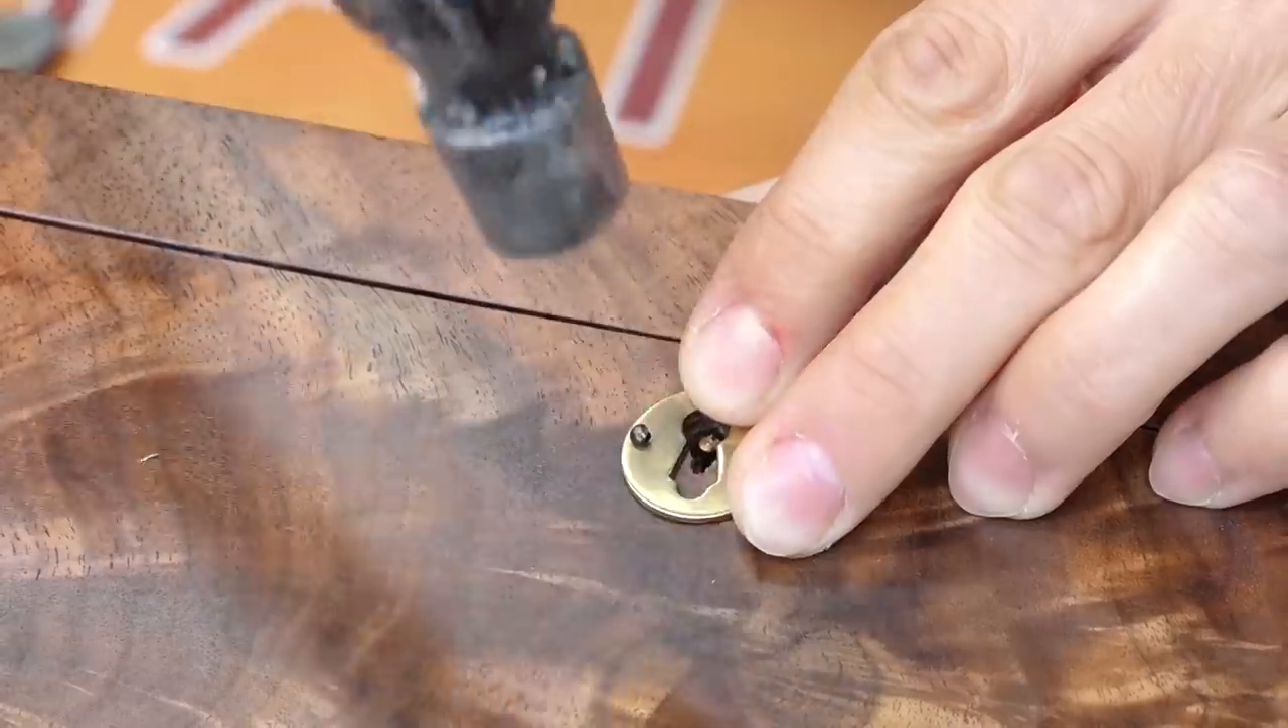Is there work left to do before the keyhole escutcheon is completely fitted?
Yes.